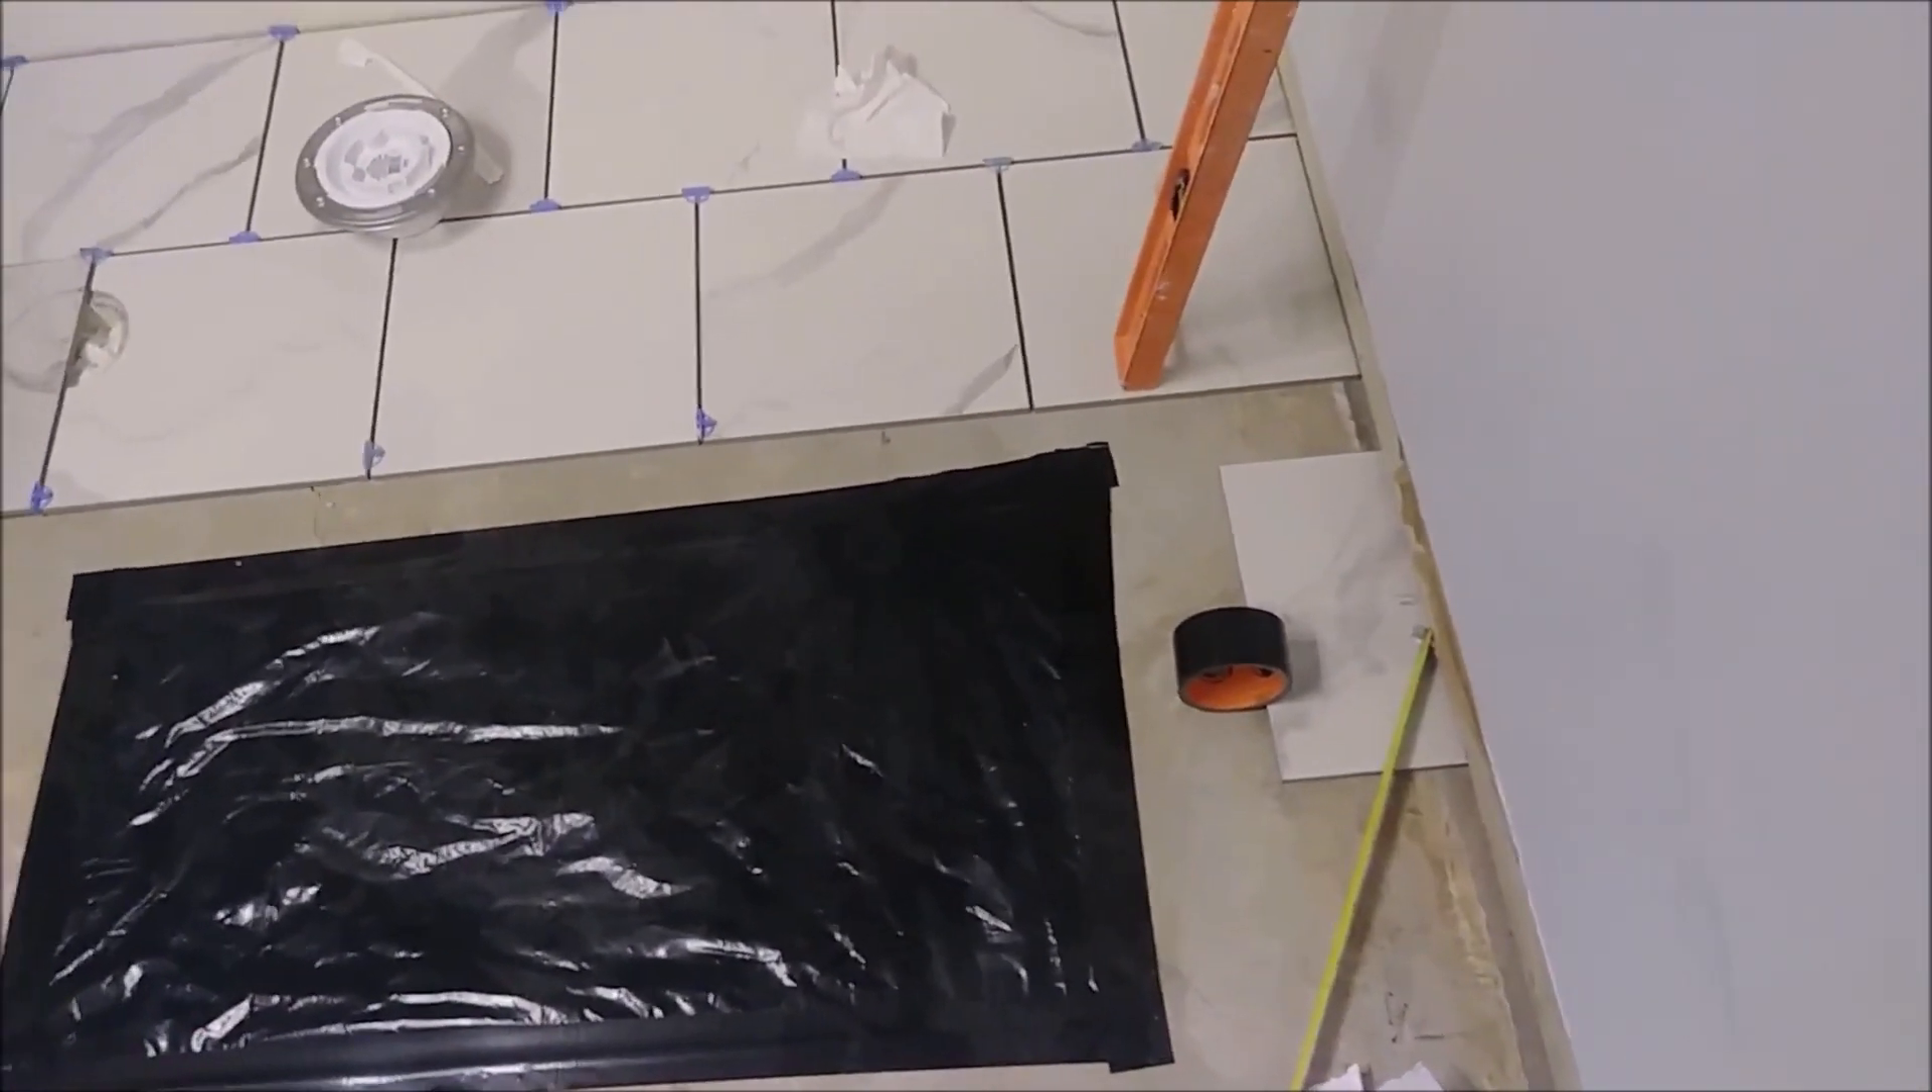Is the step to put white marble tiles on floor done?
No.